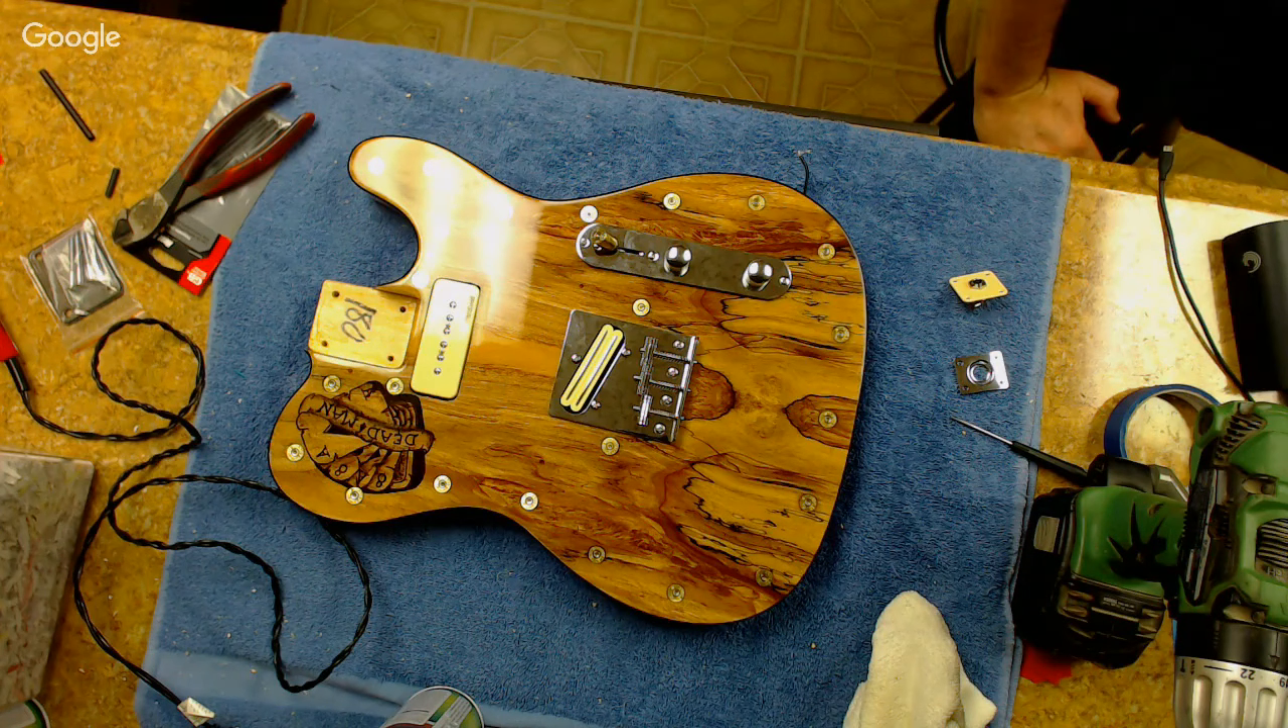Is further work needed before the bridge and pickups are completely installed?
No.